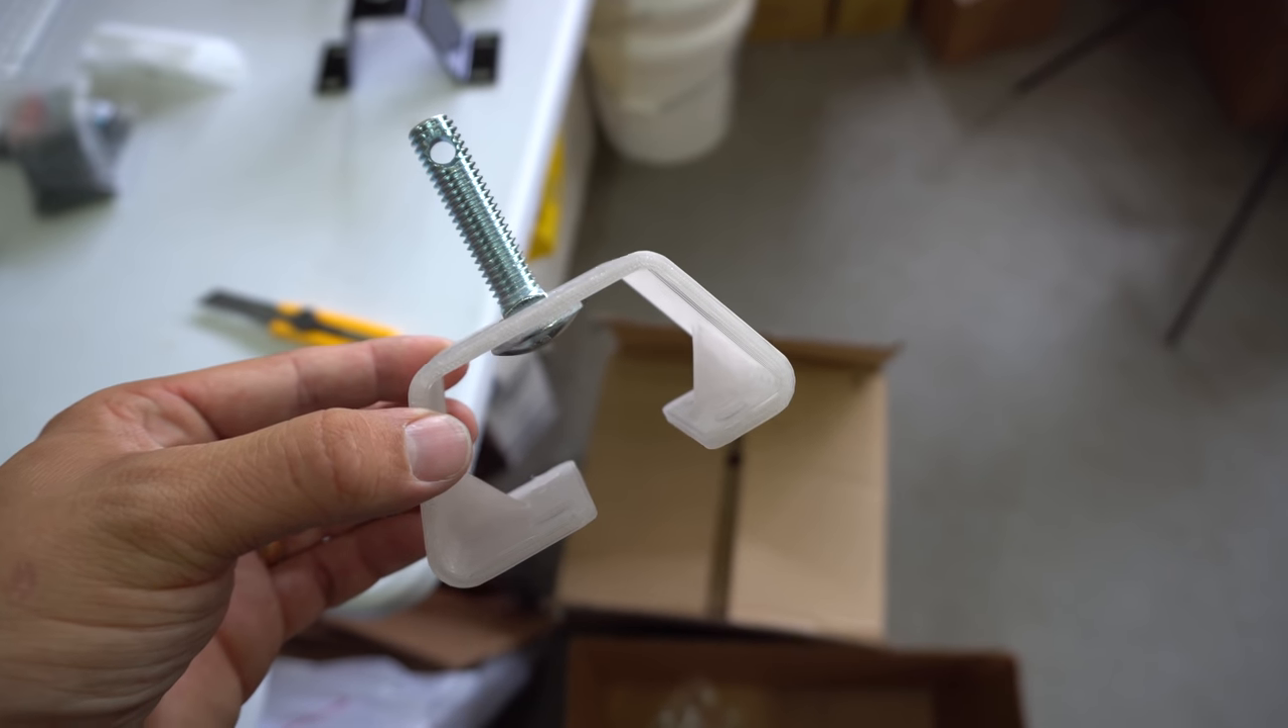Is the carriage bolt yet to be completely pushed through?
No.